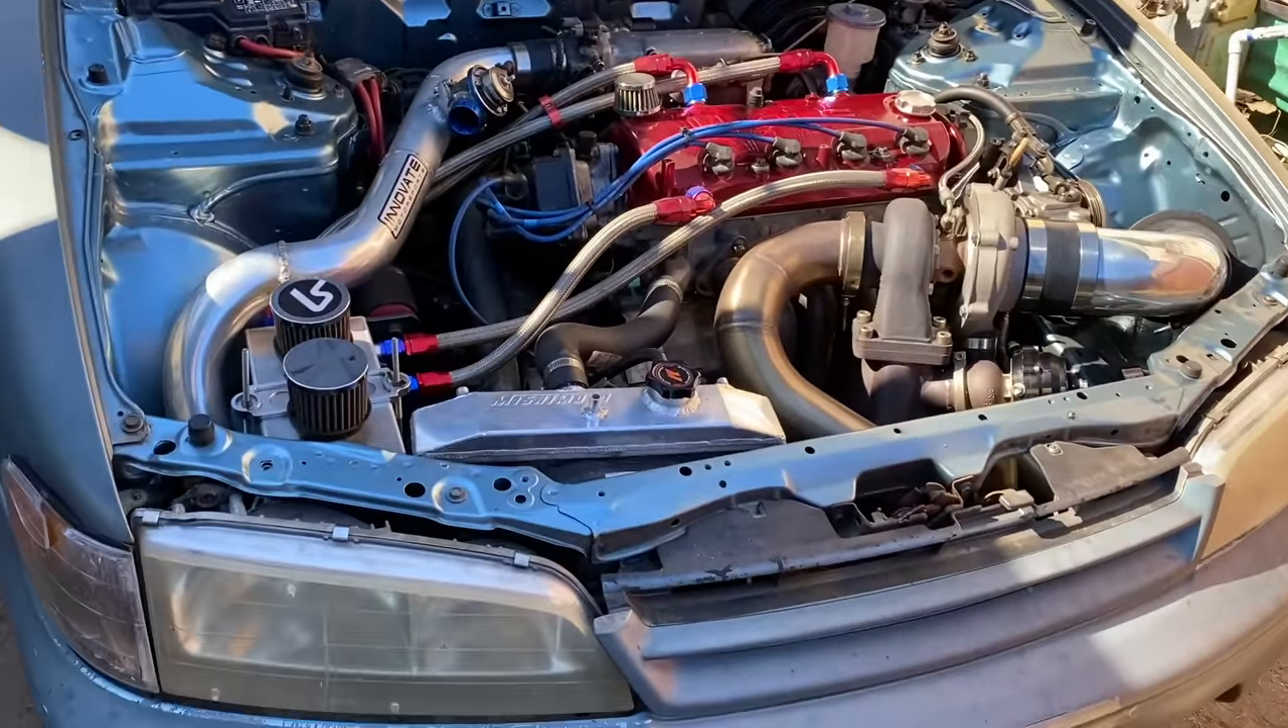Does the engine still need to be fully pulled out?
Yes.